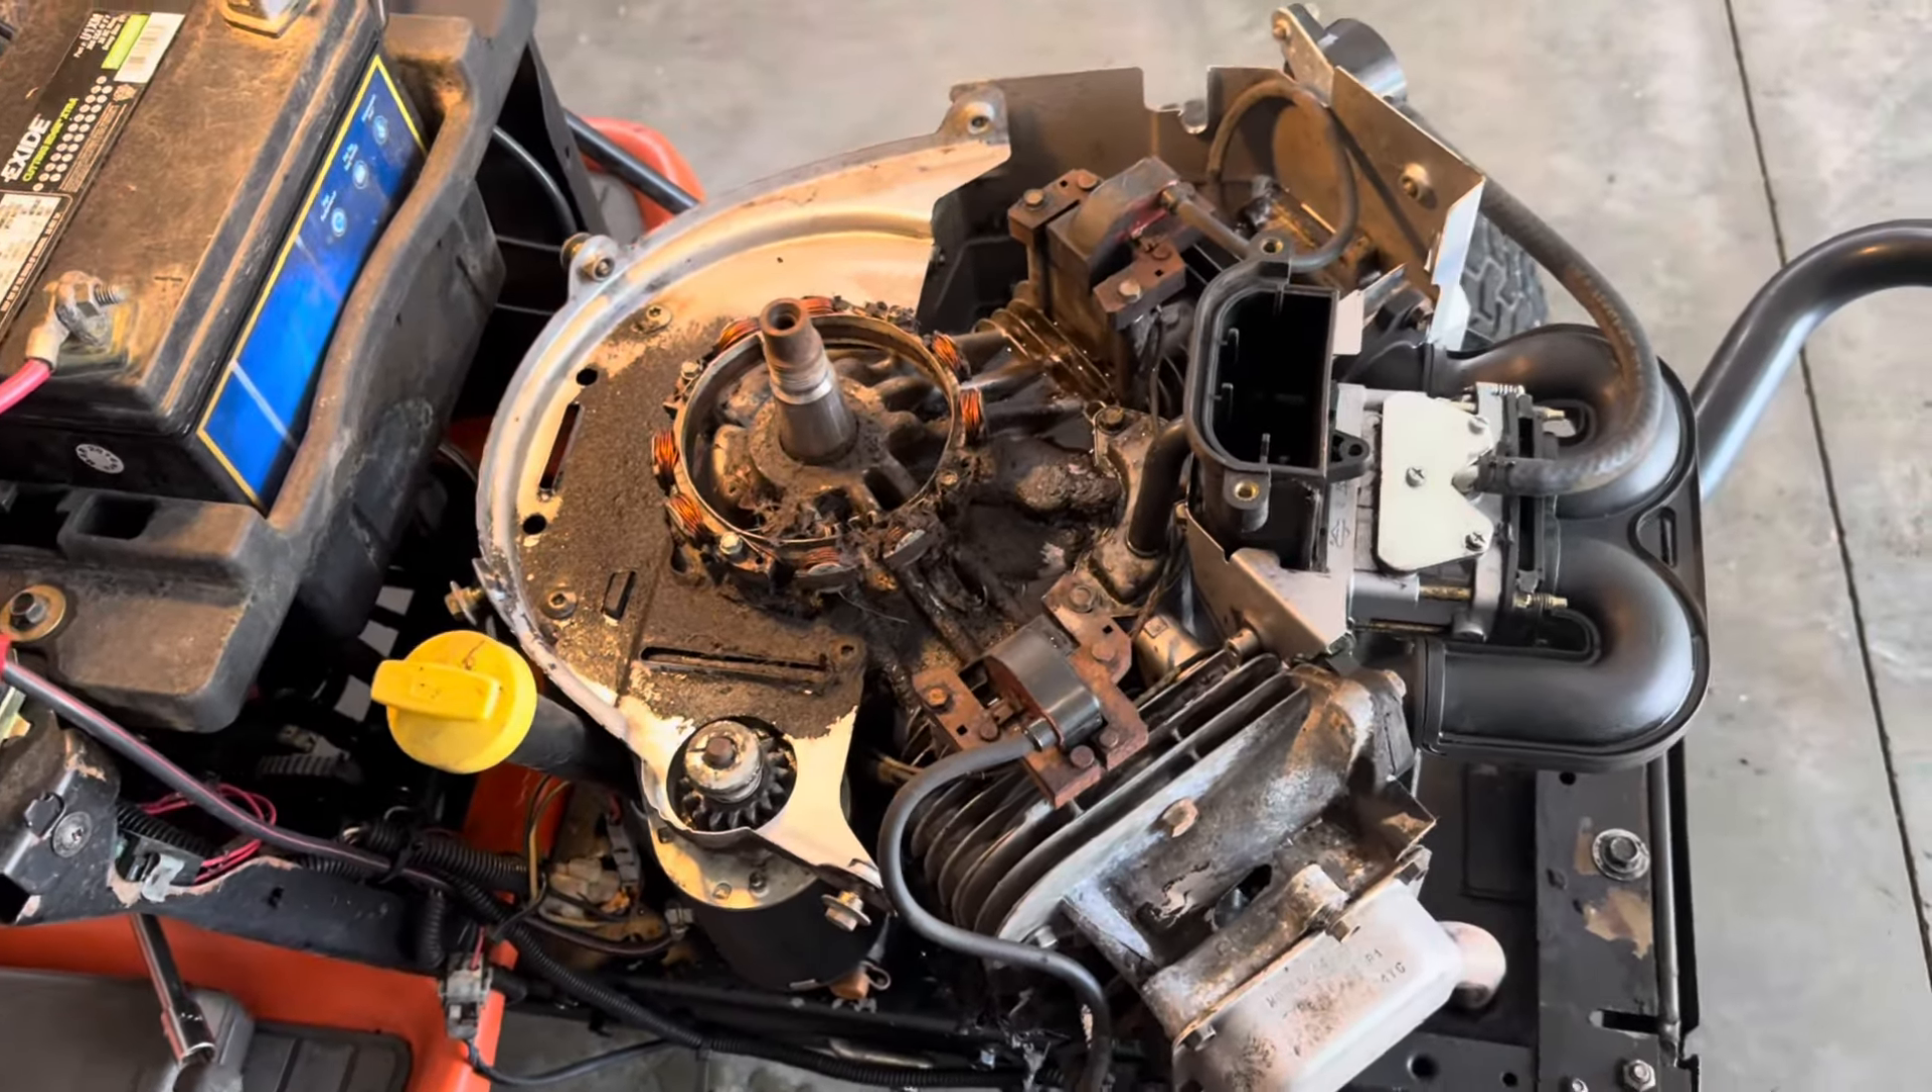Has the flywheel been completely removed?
Yes.